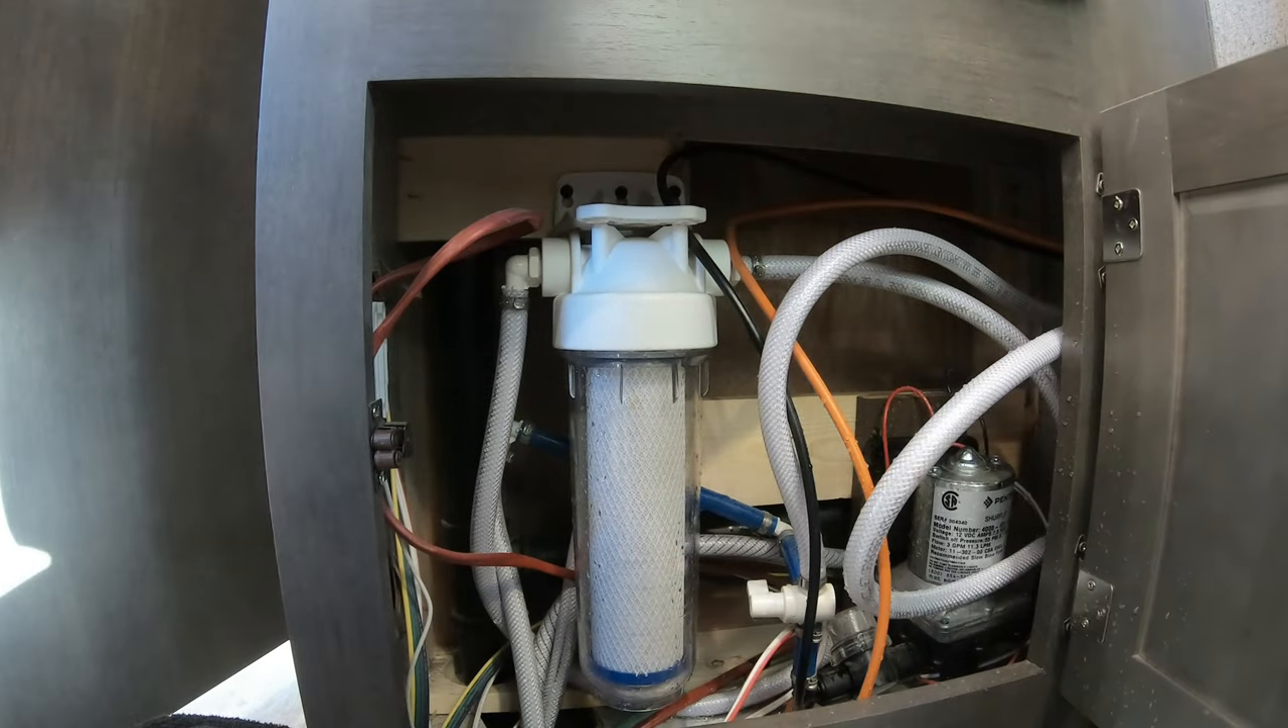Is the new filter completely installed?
Yes.